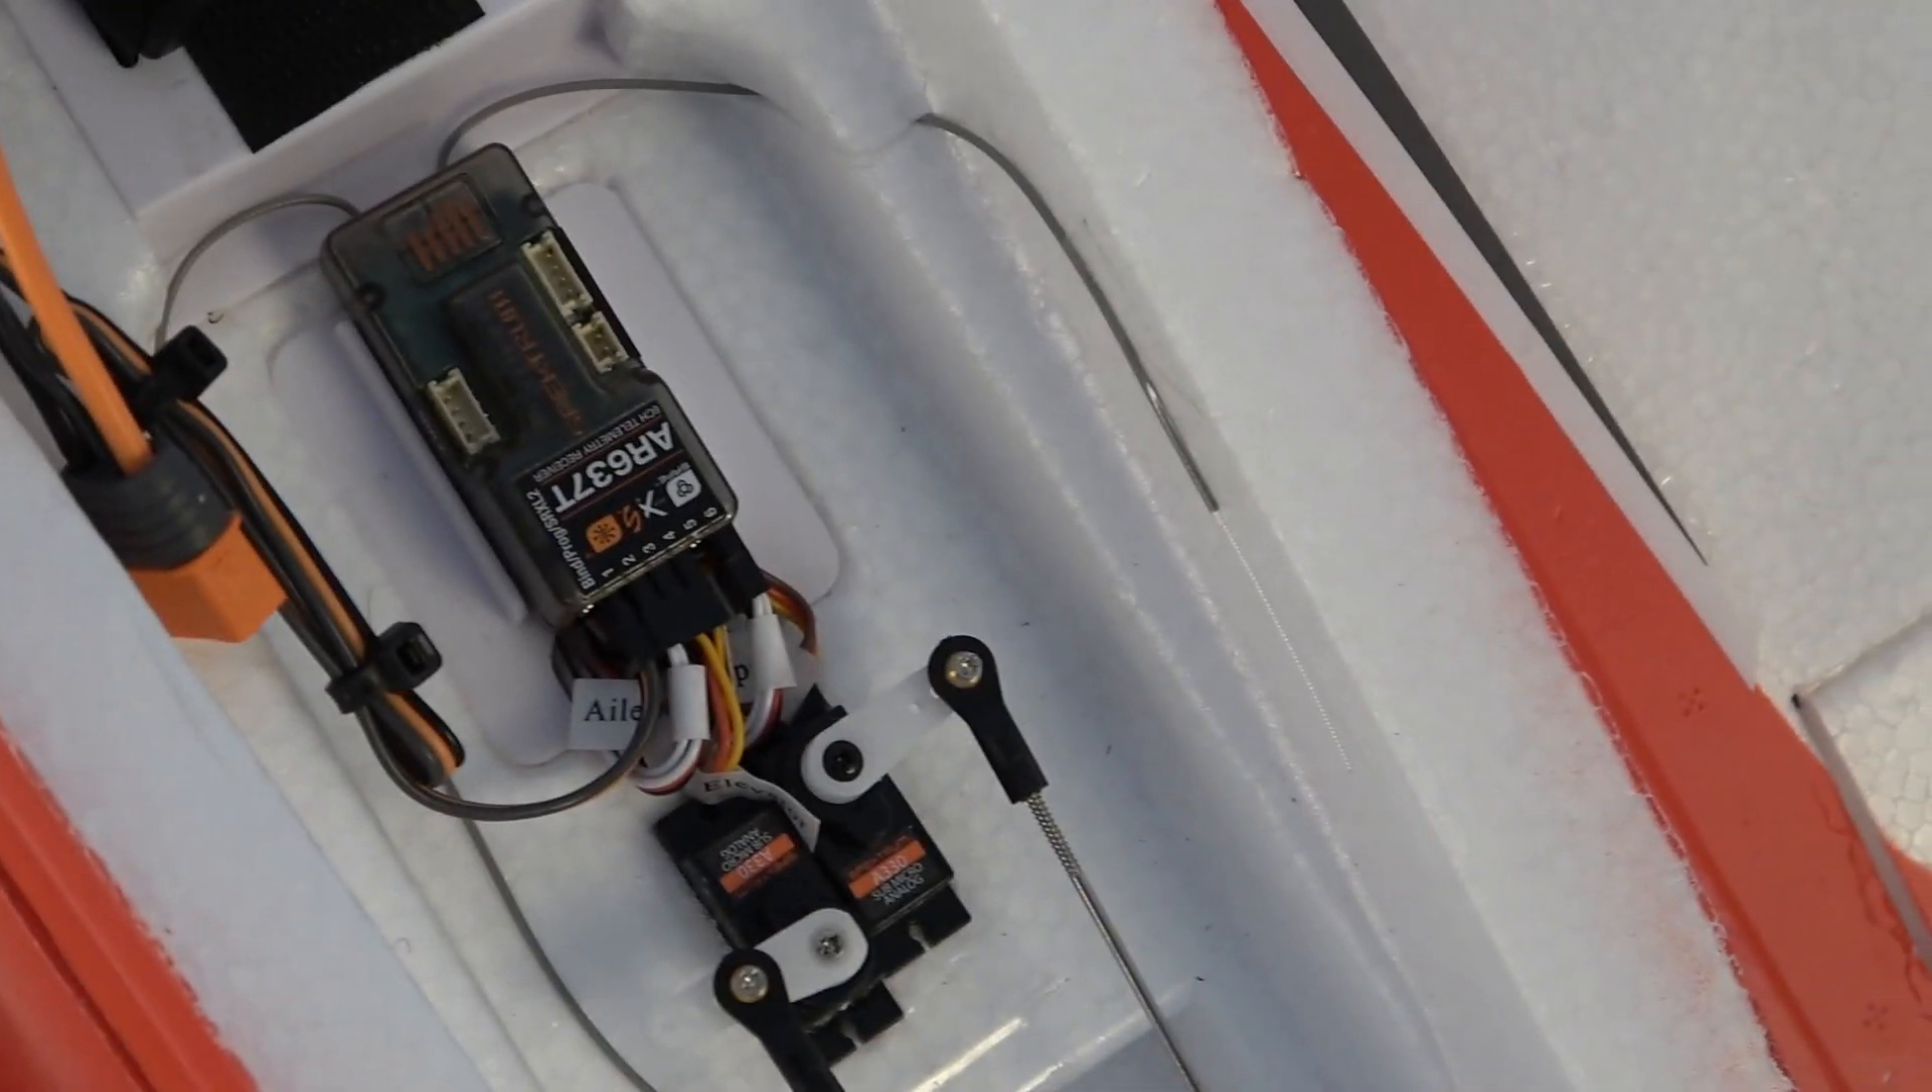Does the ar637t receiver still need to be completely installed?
No.